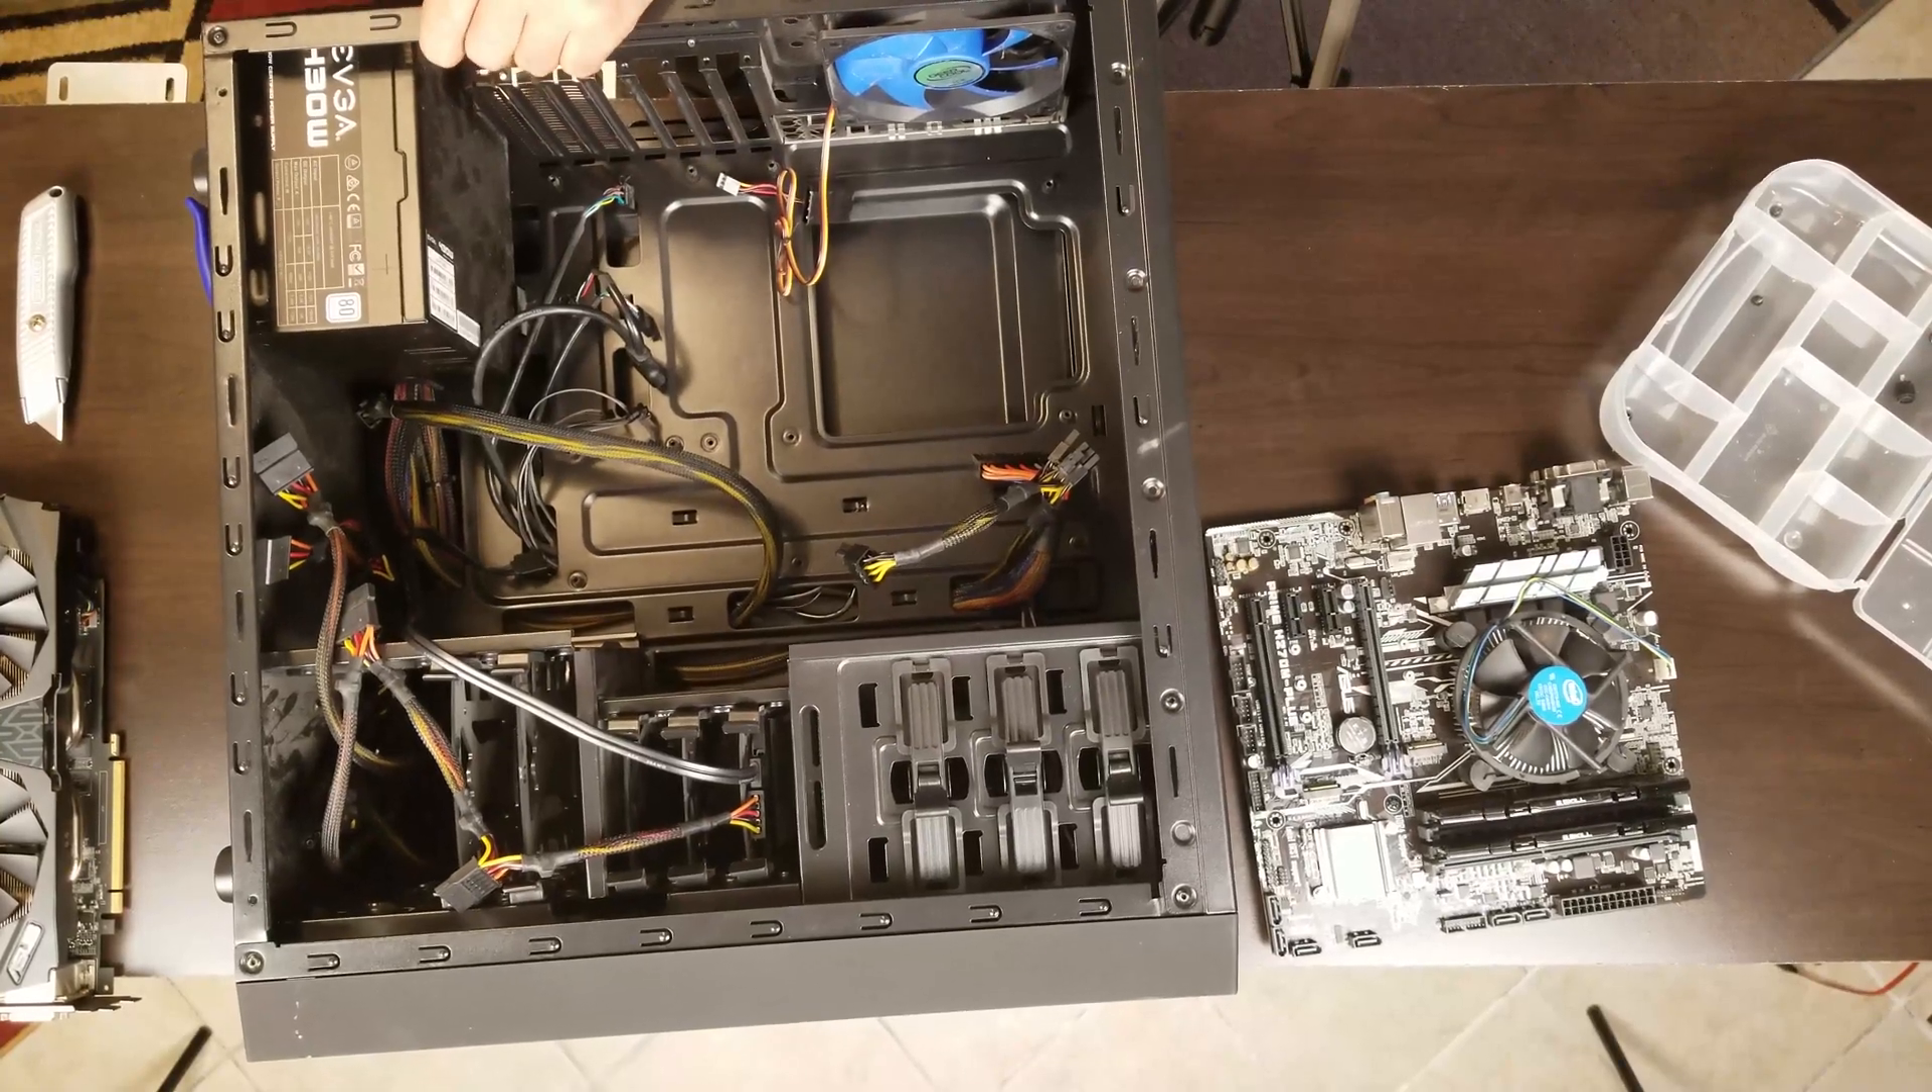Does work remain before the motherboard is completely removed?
No.